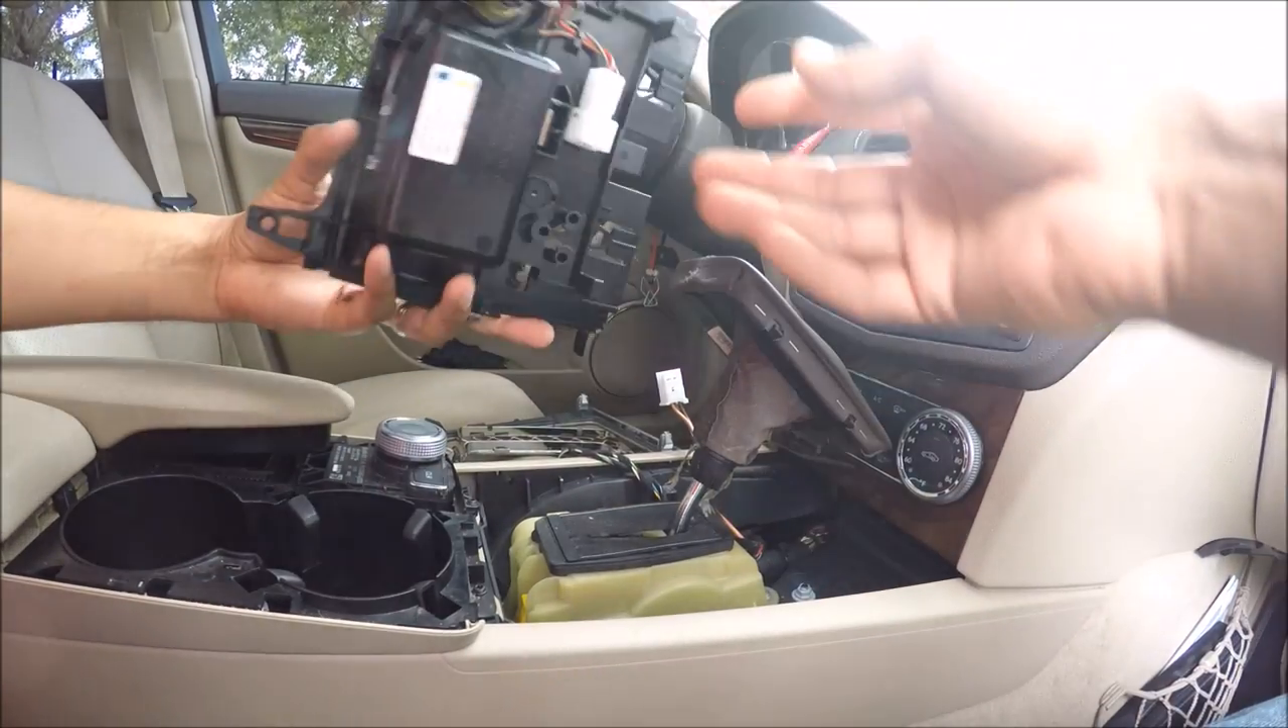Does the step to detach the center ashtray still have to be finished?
No.